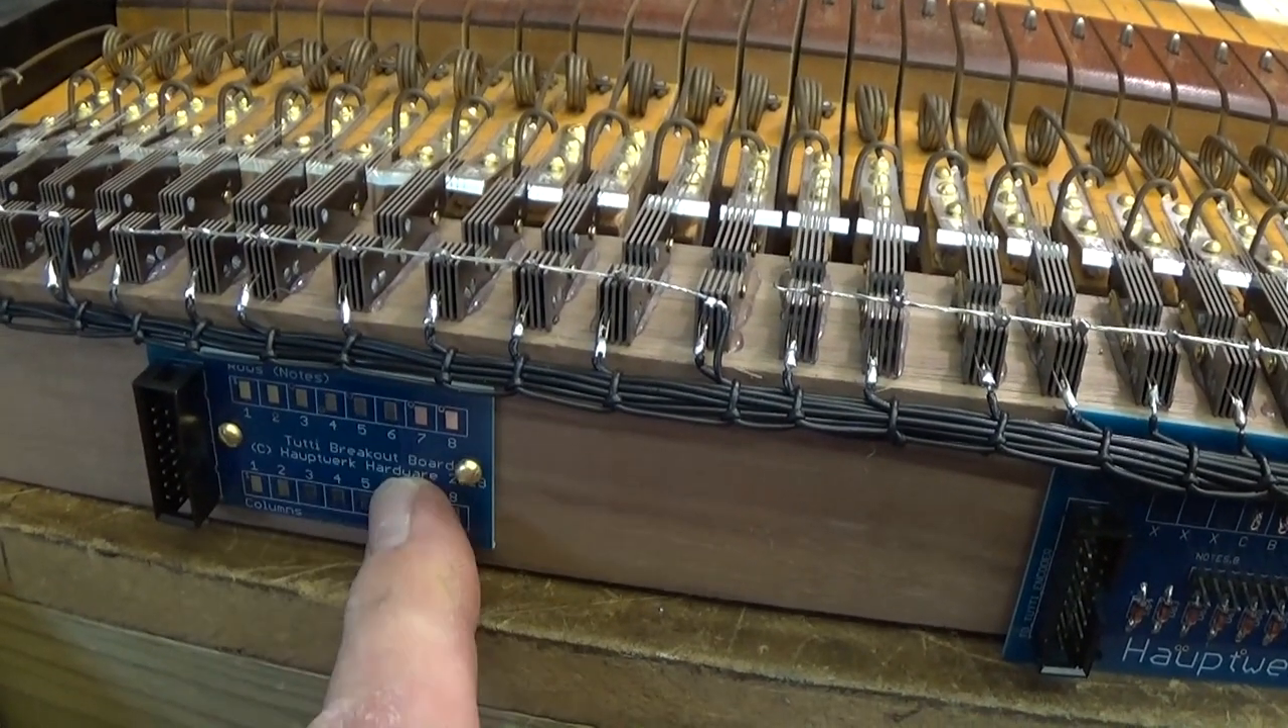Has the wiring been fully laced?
Yes.